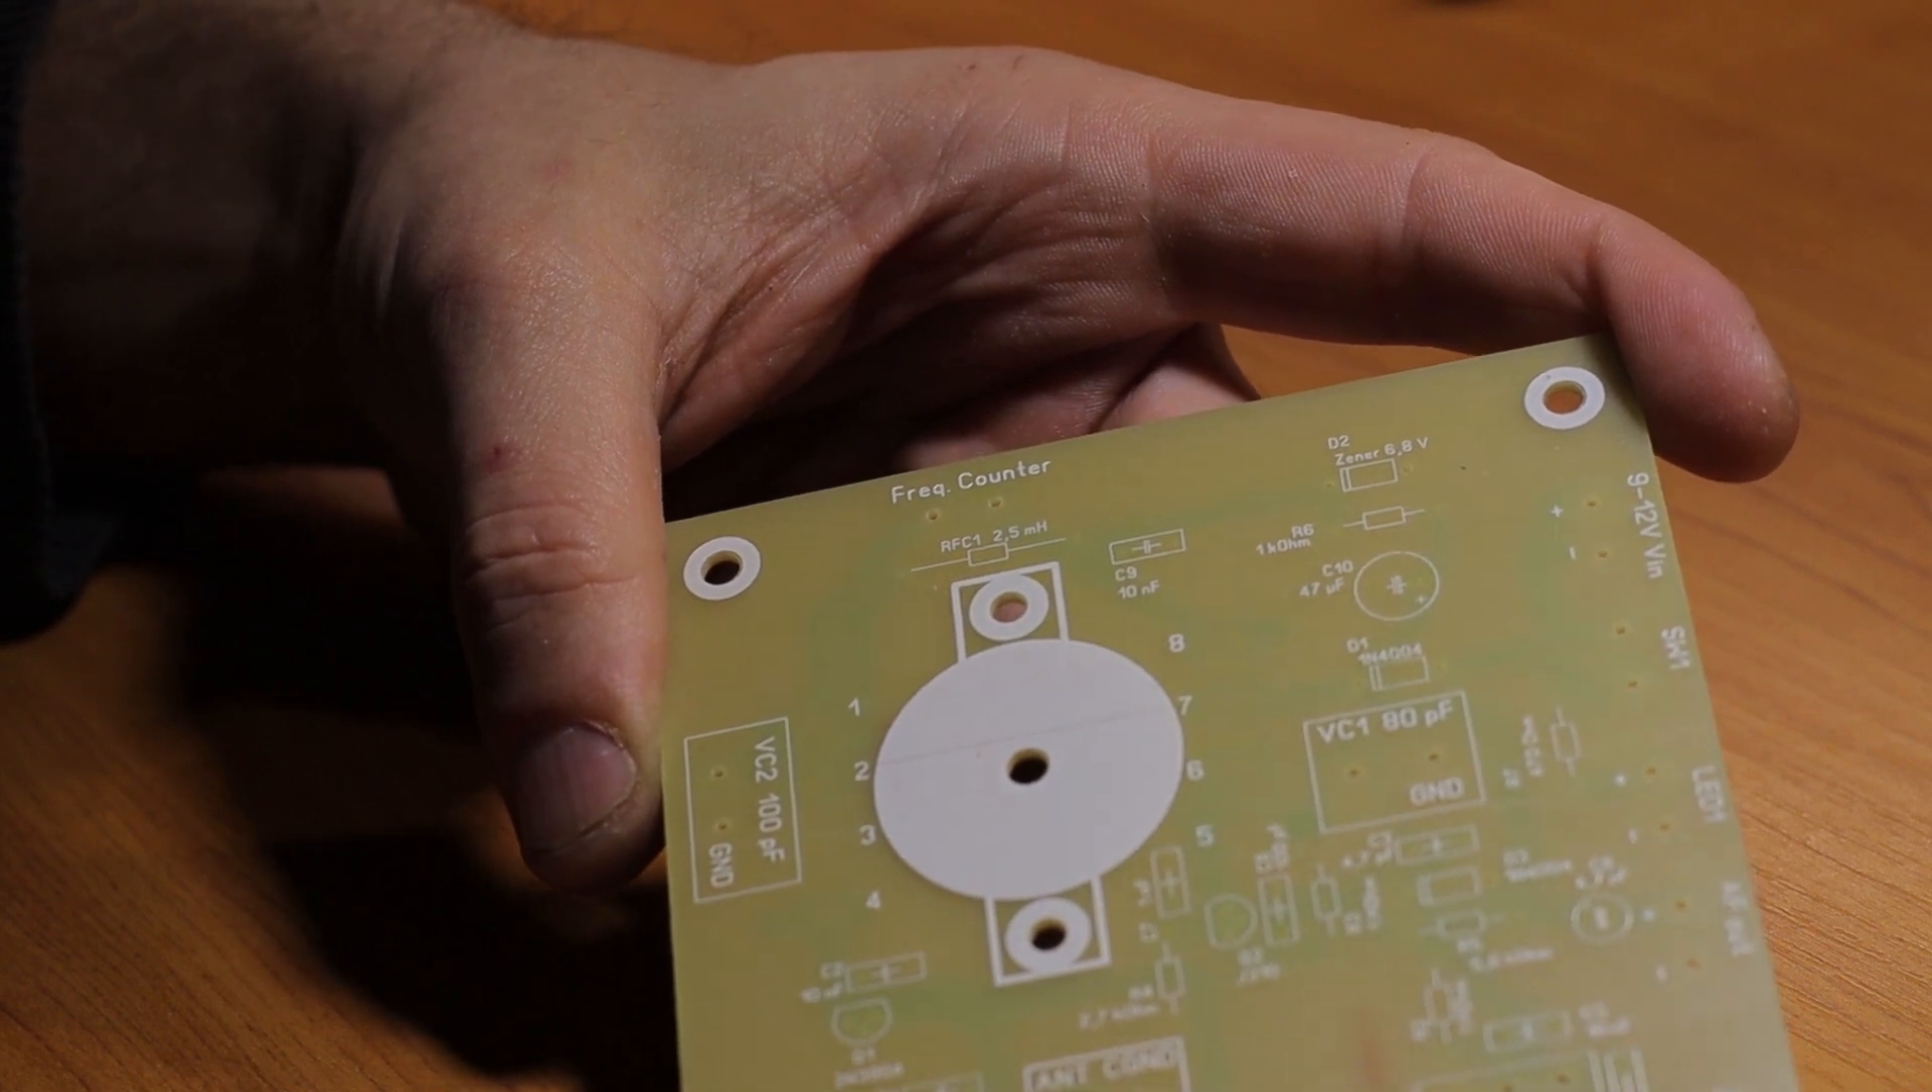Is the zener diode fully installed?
No.